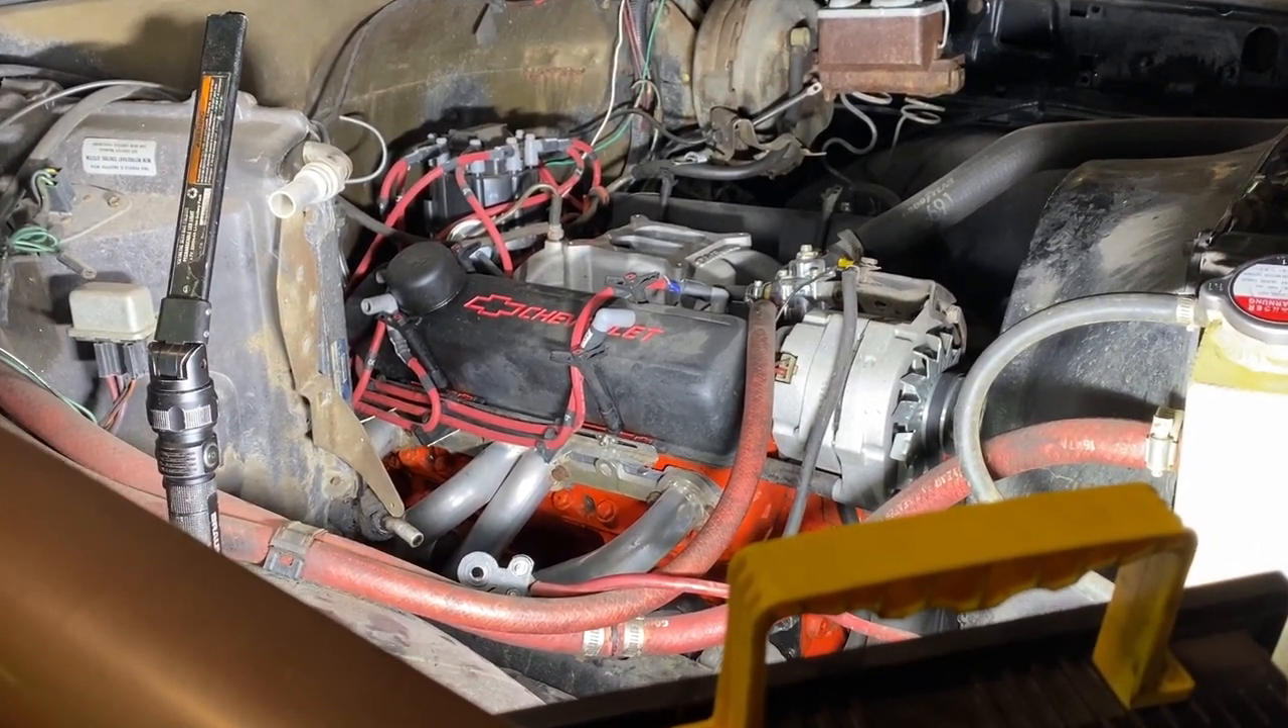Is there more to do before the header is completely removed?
Yes.